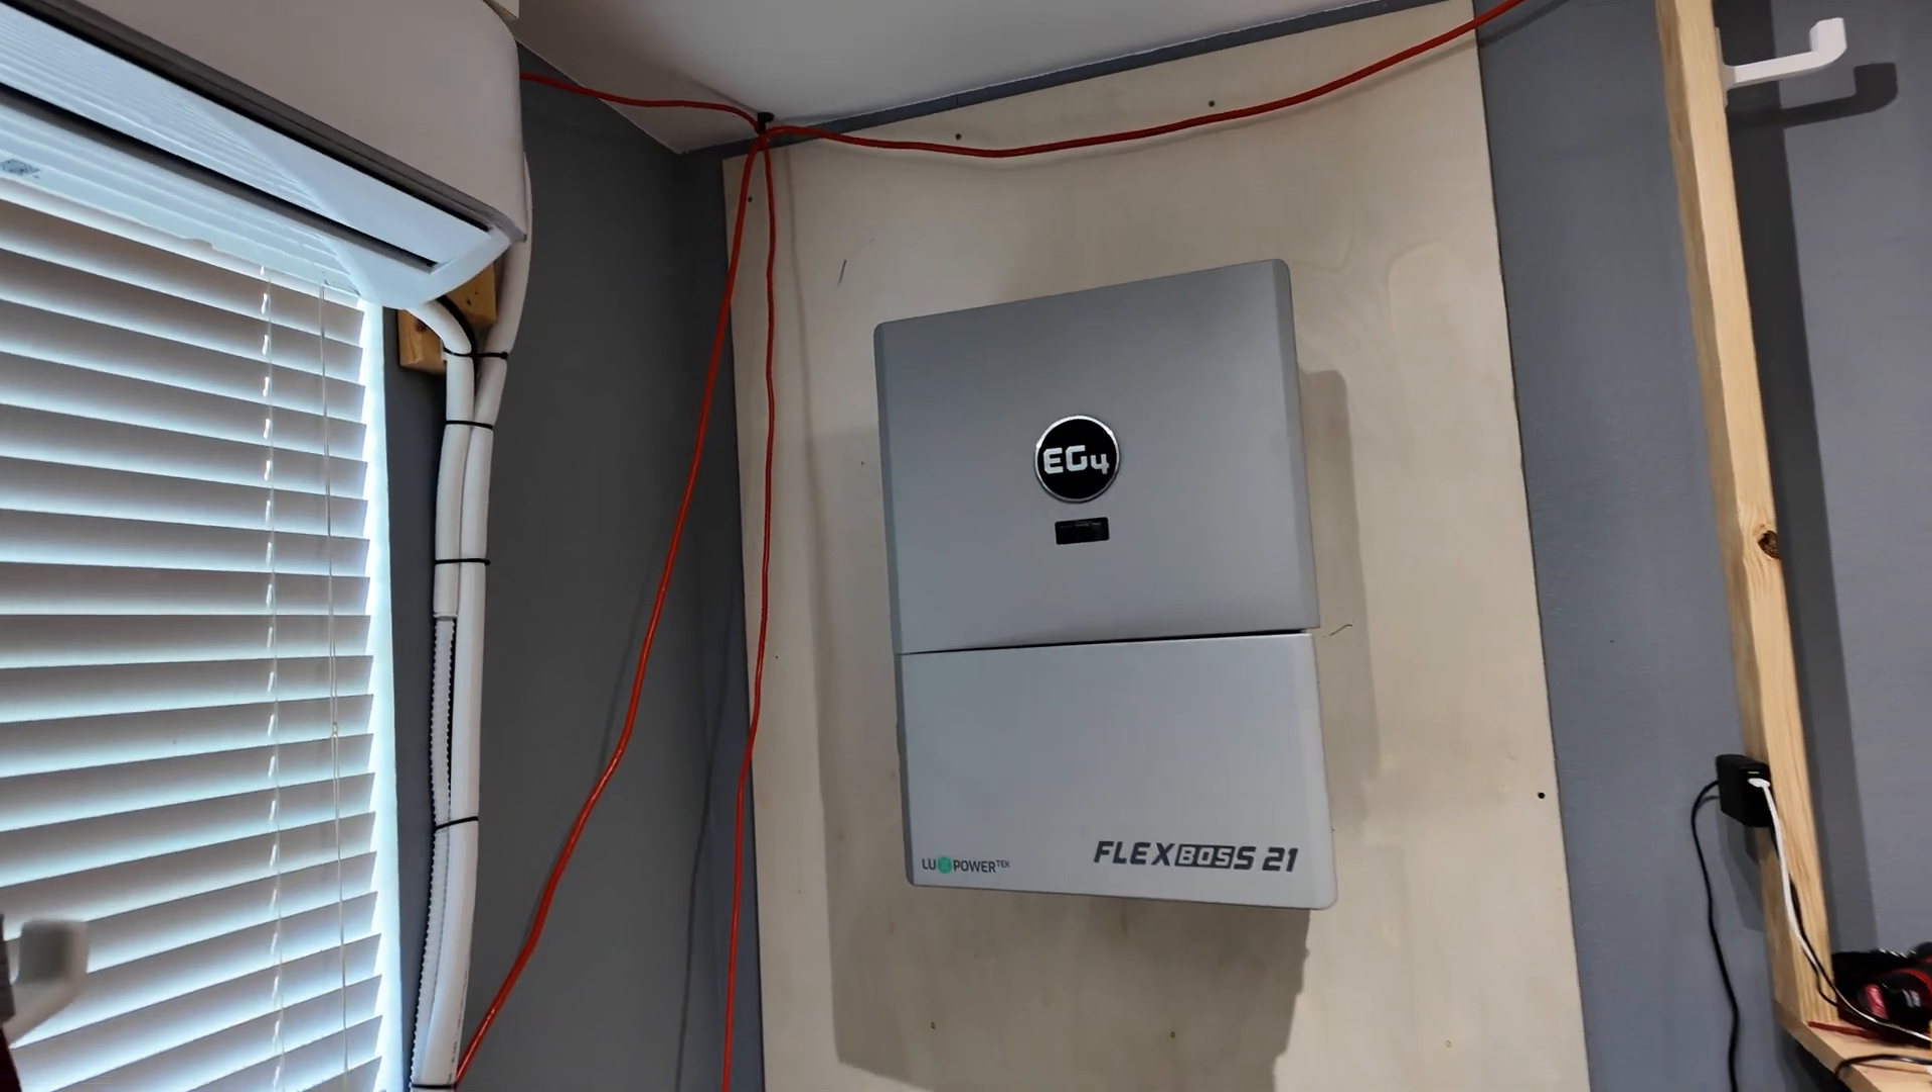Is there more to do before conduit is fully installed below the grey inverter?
Yes.